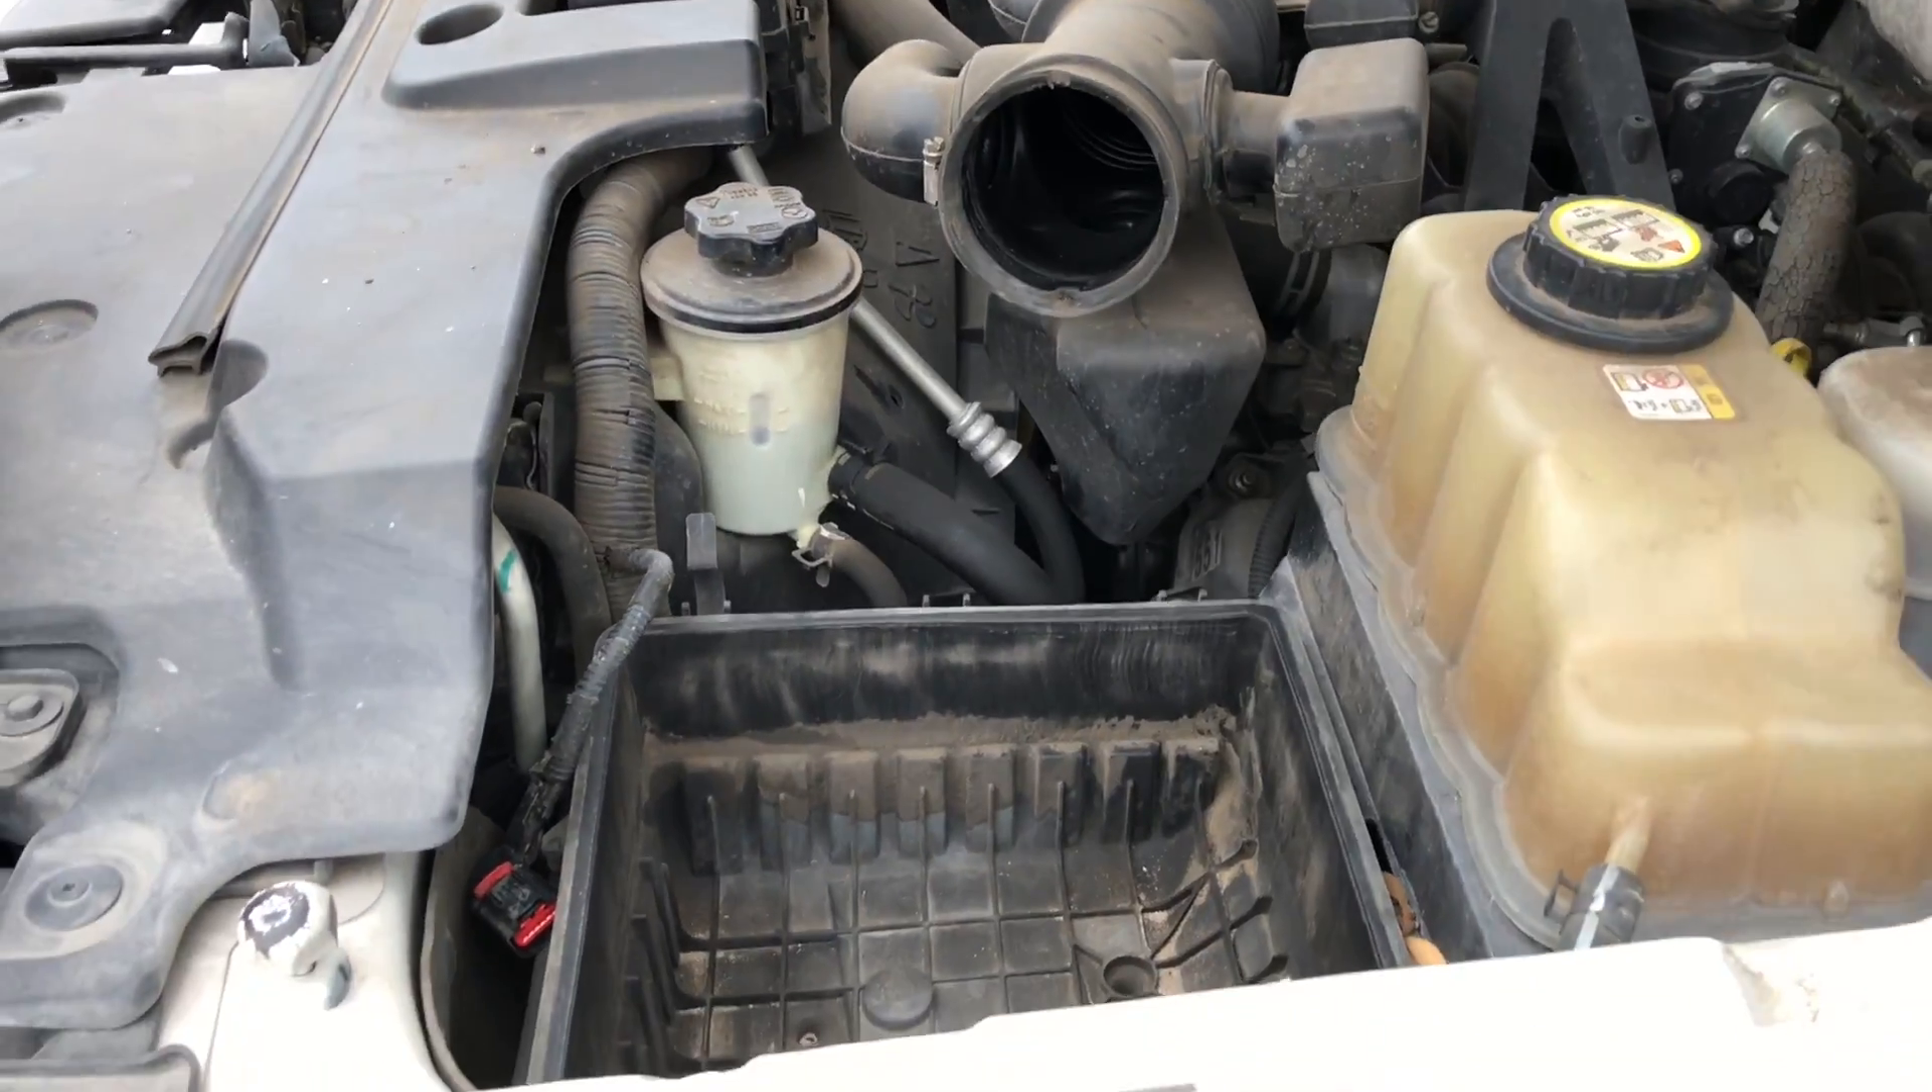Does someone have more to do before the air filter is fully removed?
No.